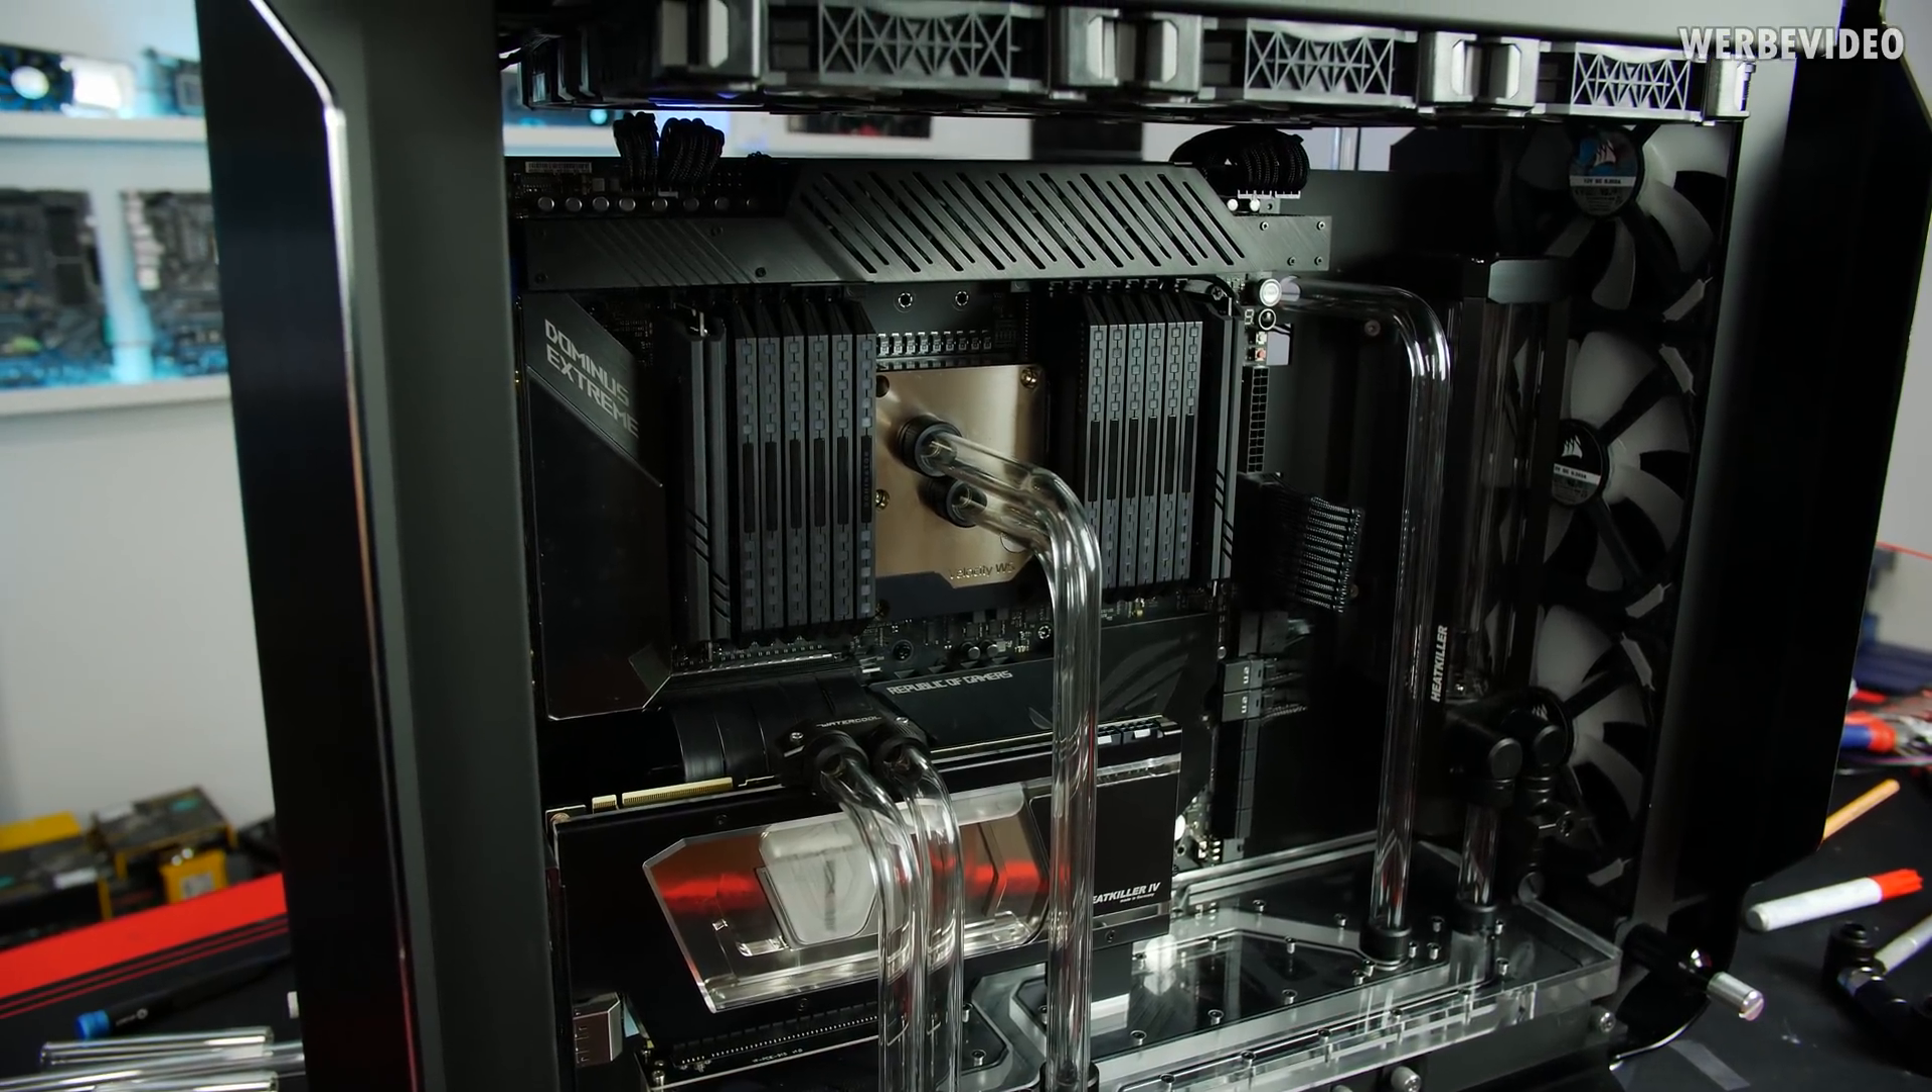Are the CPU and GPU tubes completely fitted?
Yes.